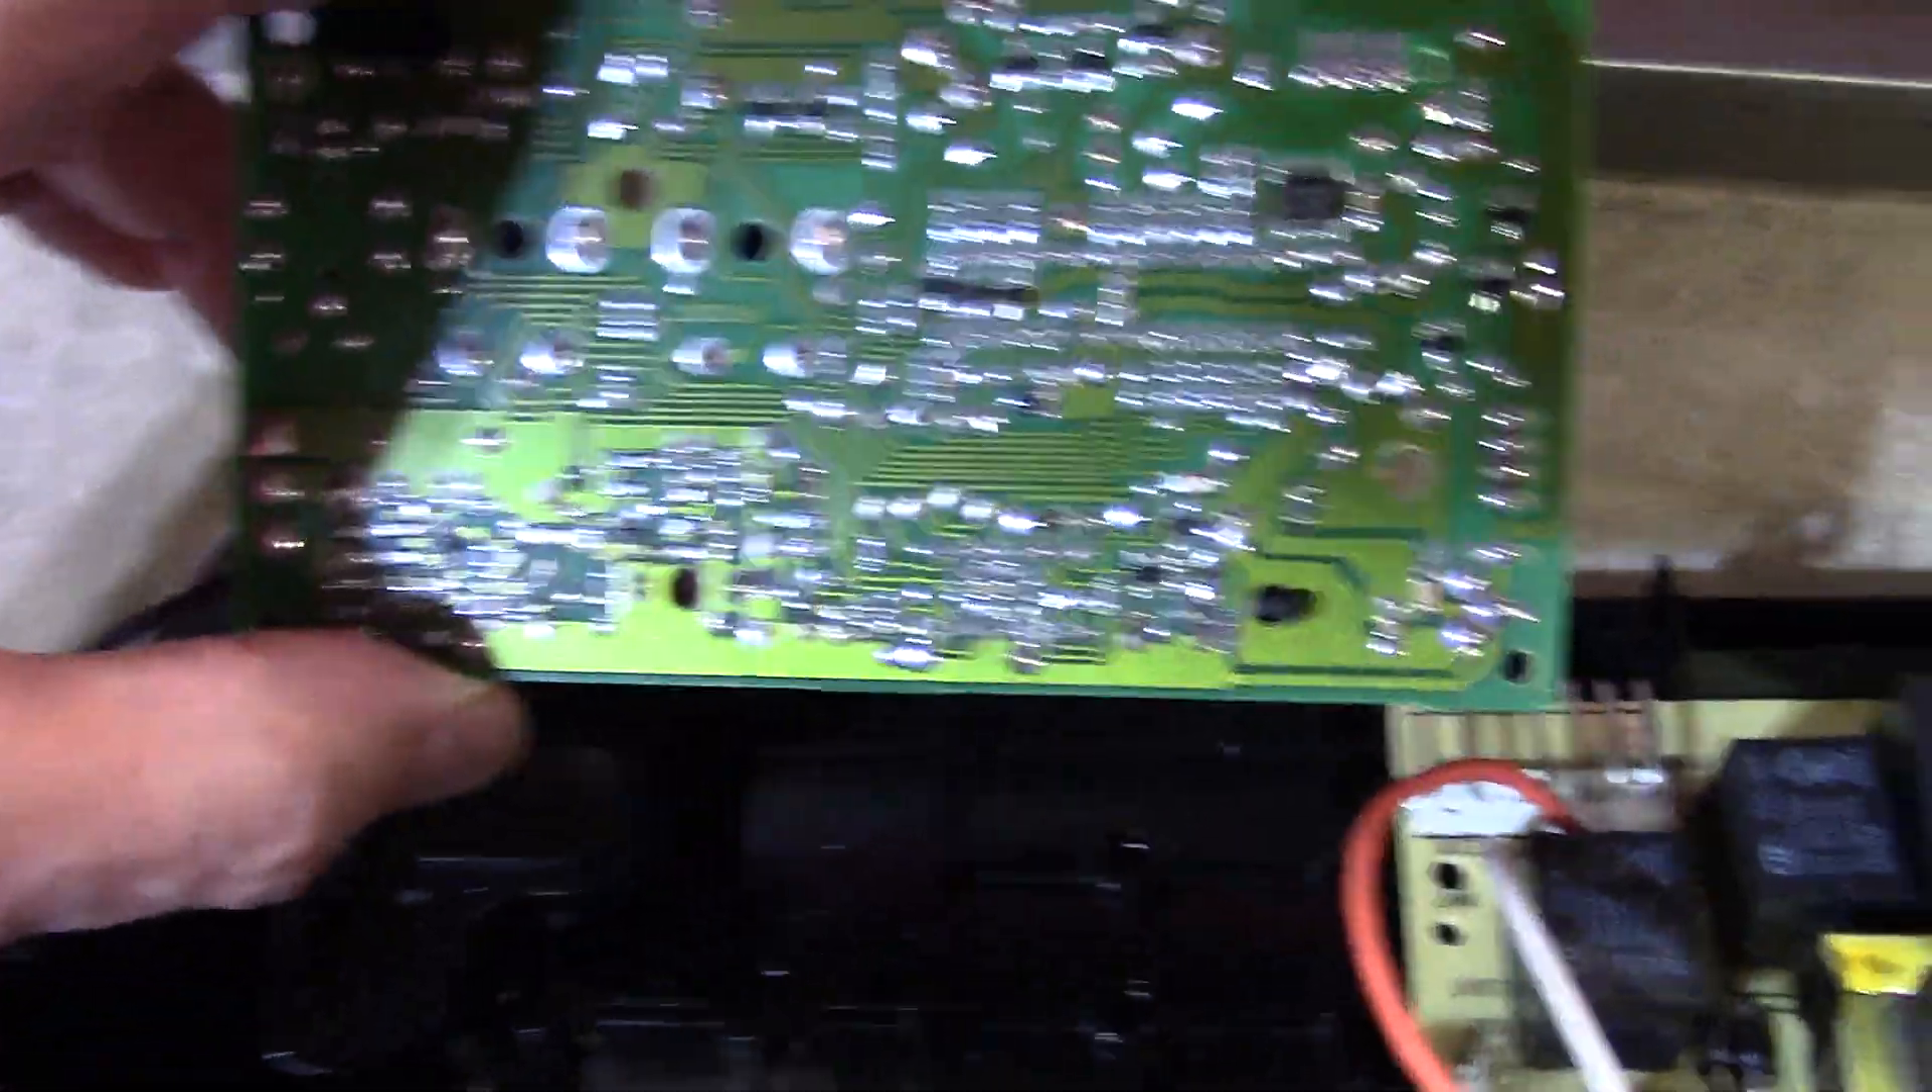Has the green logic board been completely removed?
Yes.